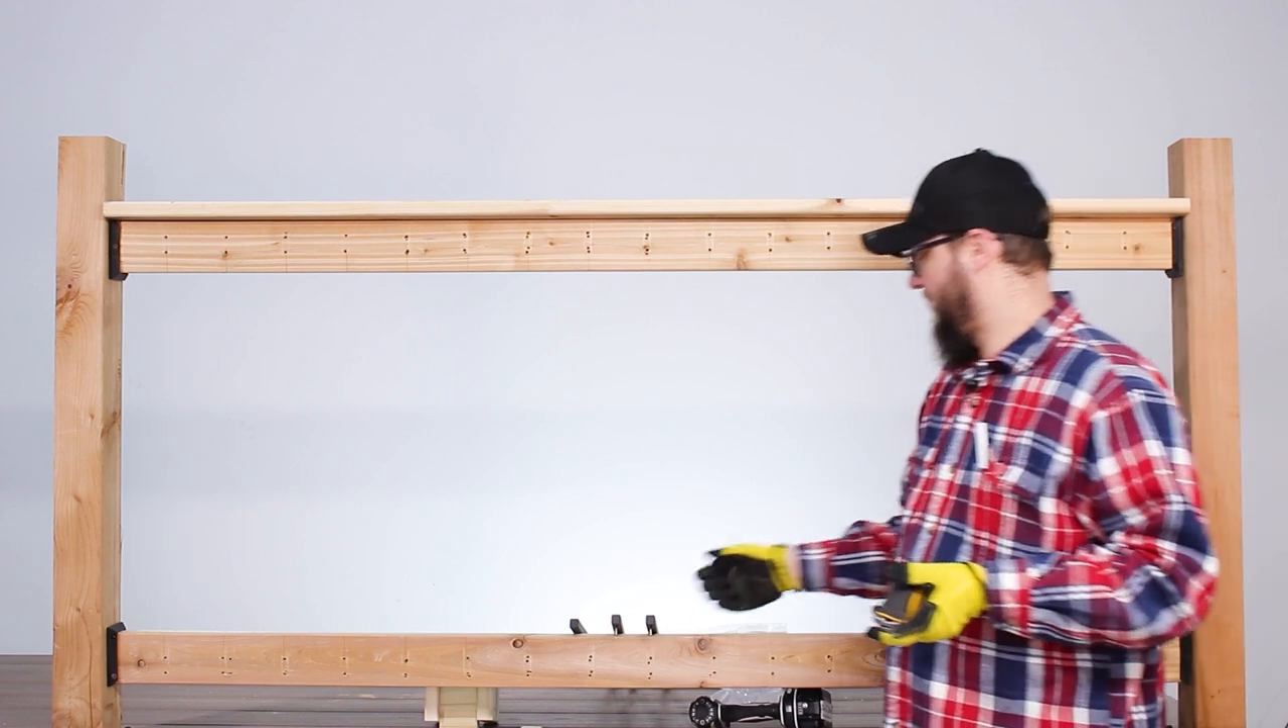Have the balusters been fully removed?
Yes.